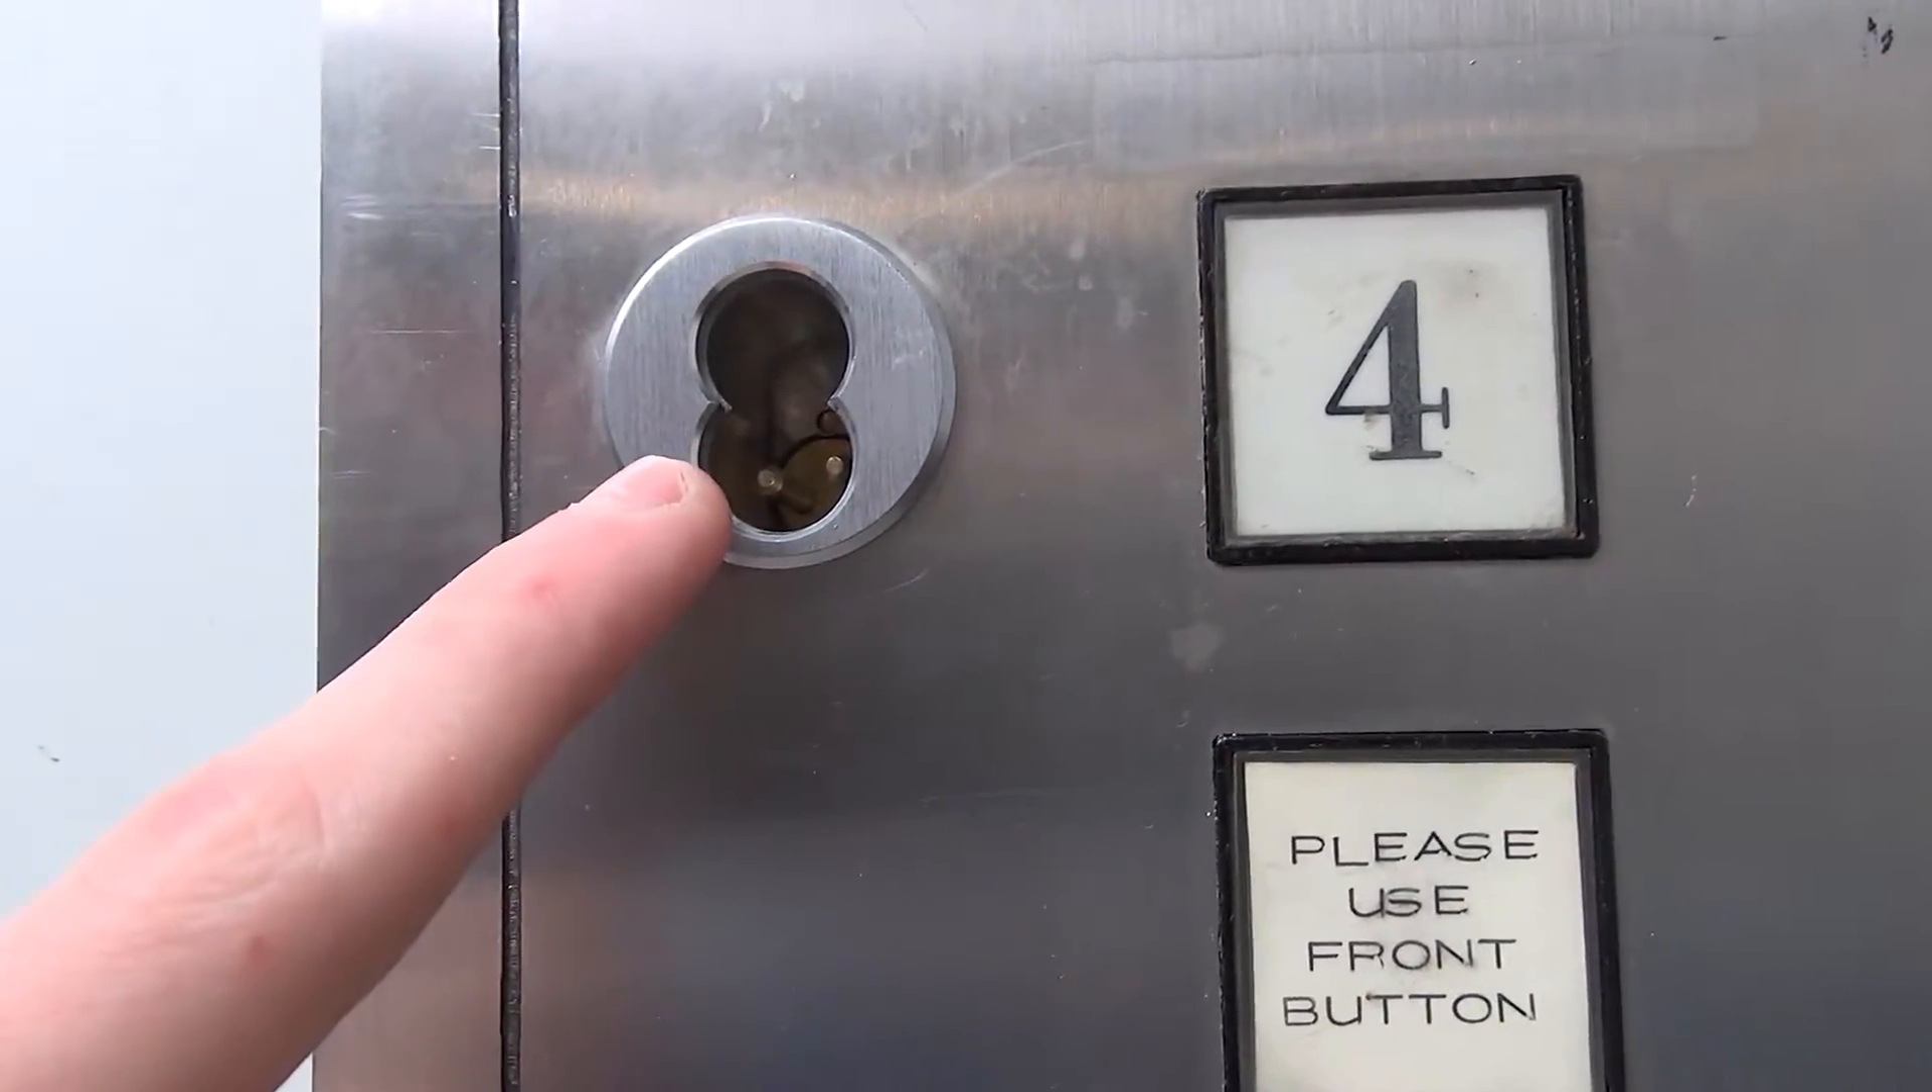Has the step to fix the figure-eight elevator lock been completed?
No.